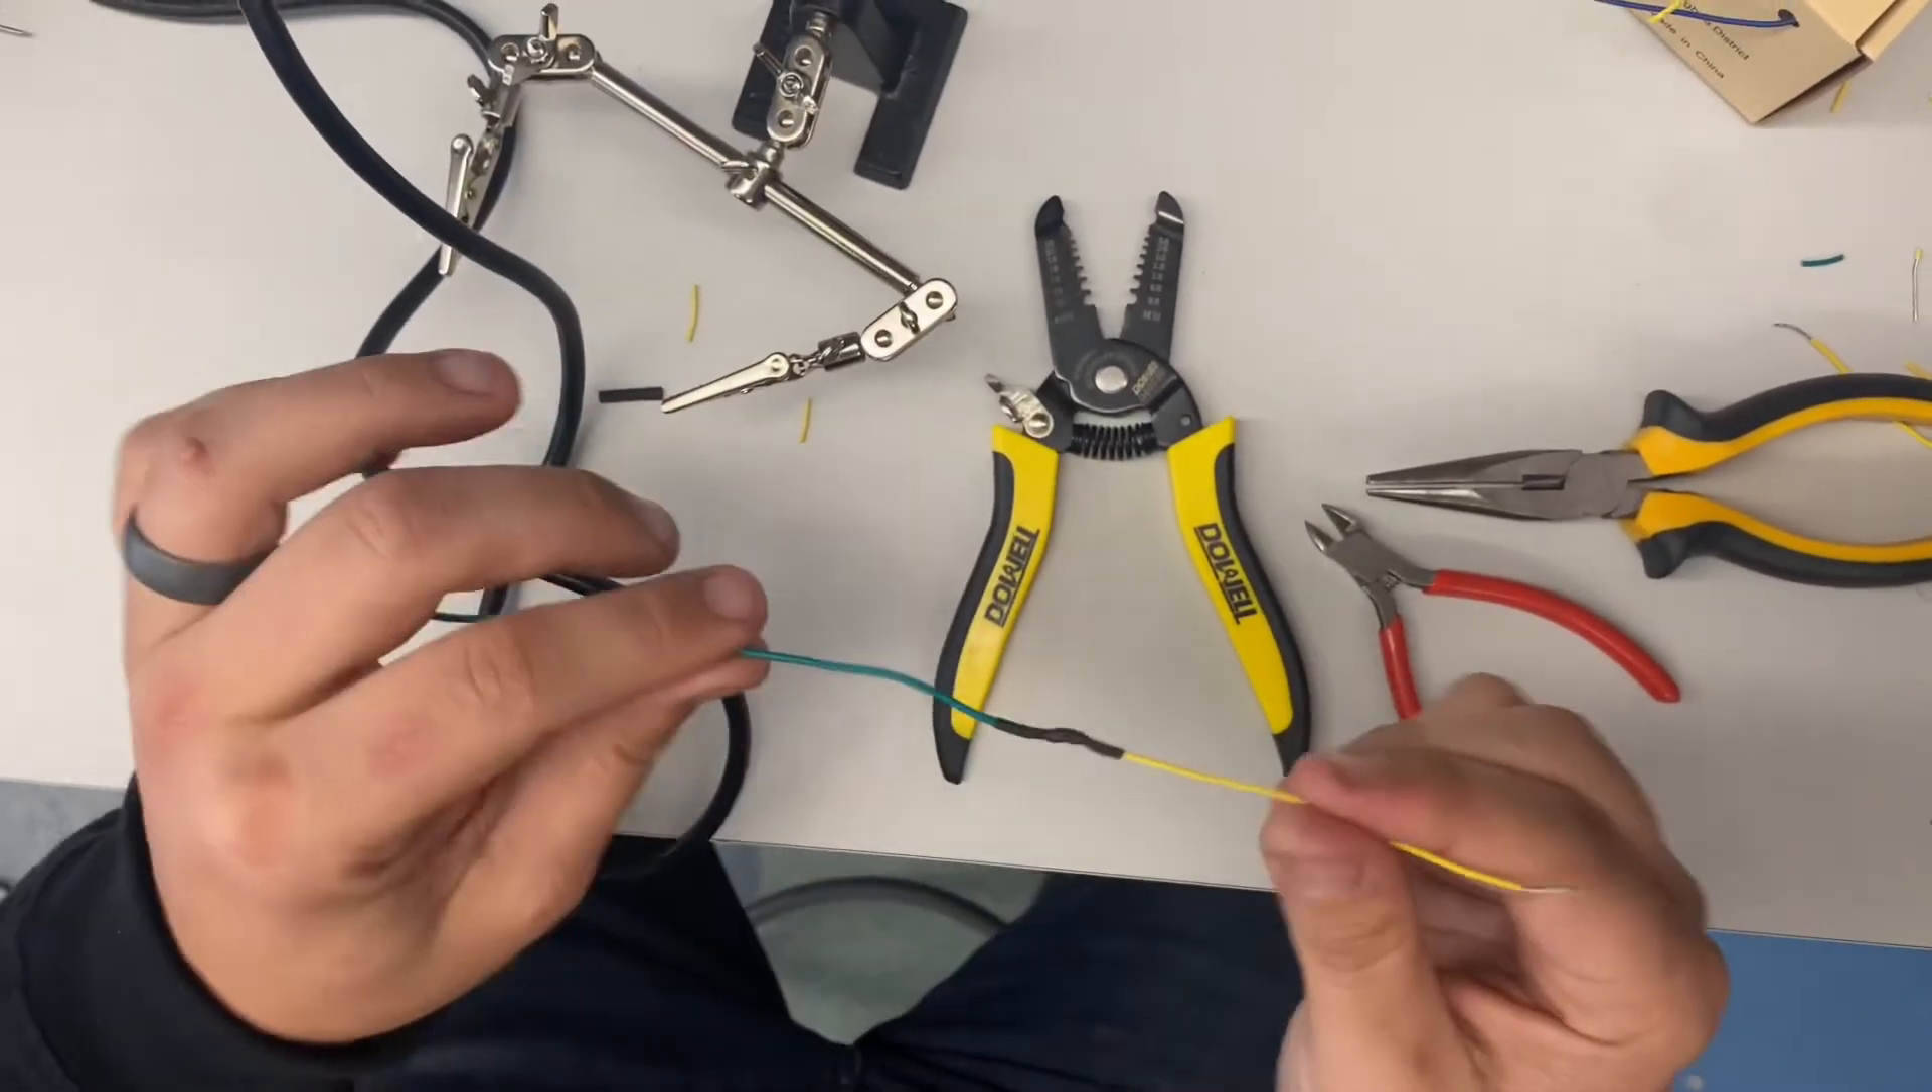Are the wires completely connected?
Yes.